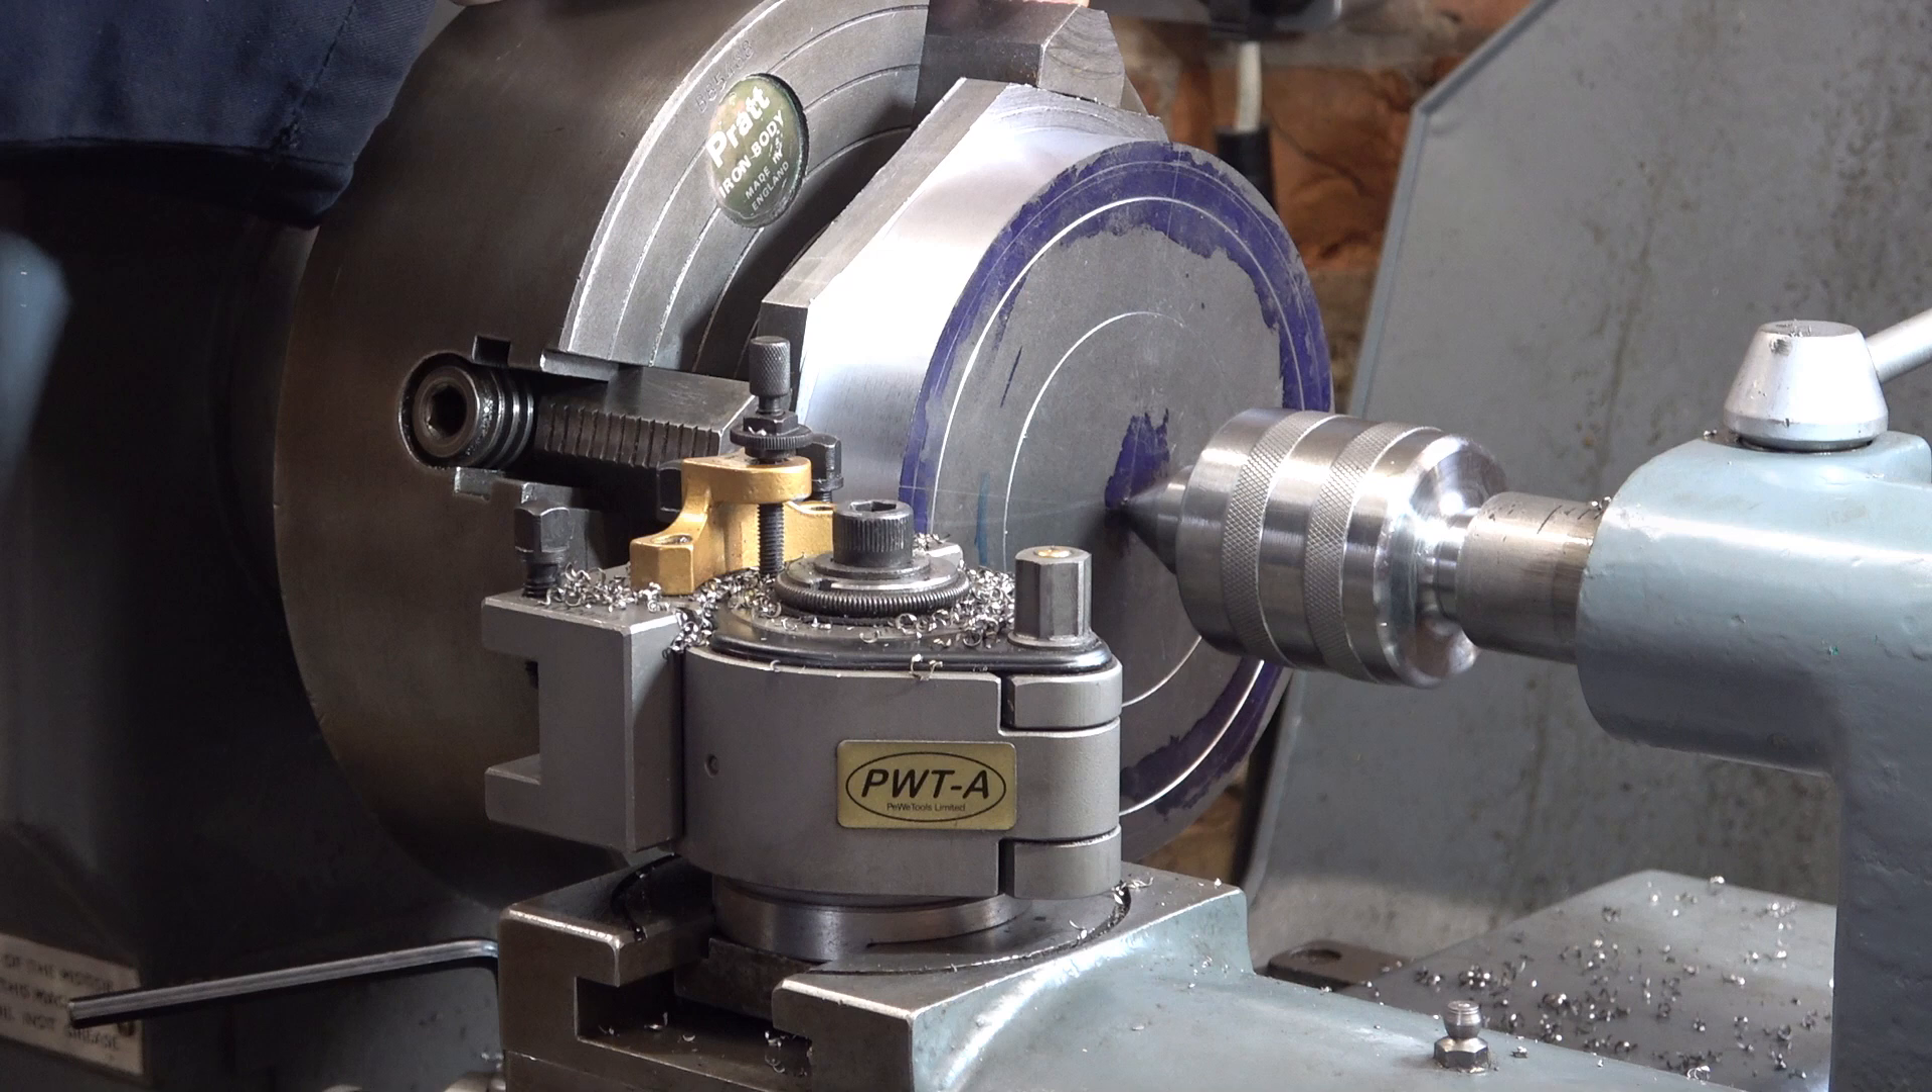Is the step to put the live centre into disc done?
Yes.